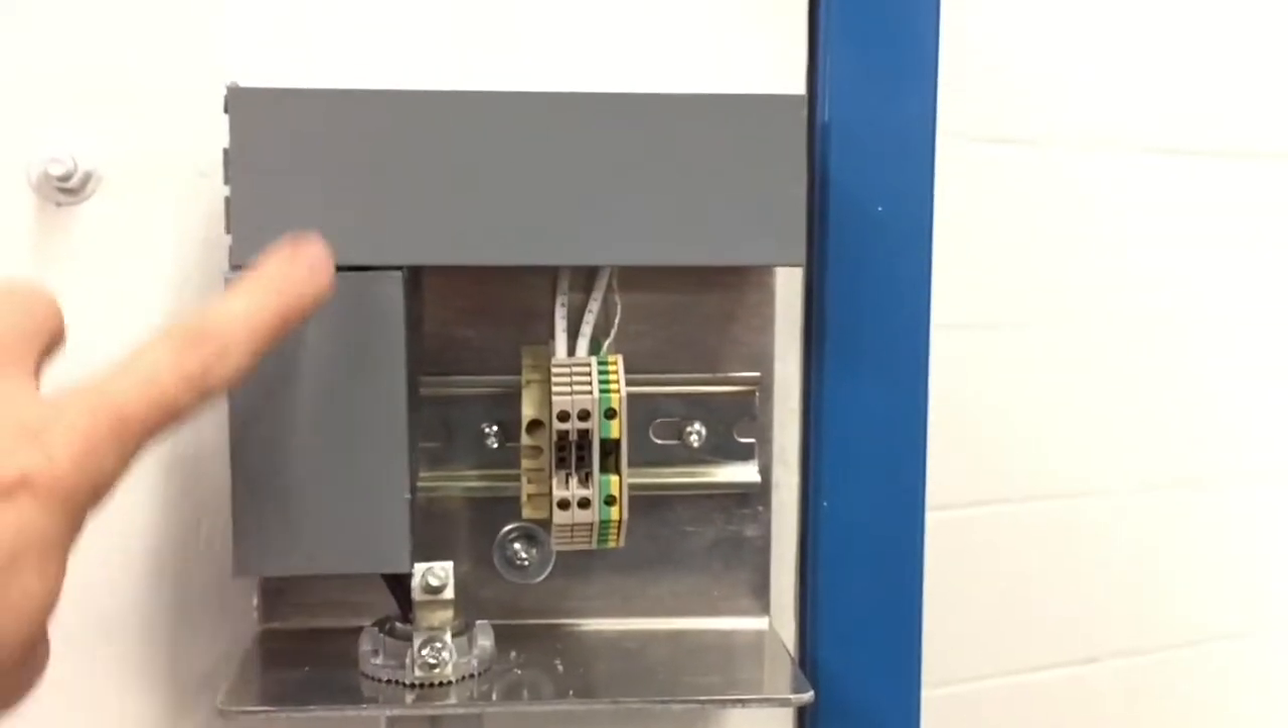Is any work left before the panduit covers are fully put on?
No.